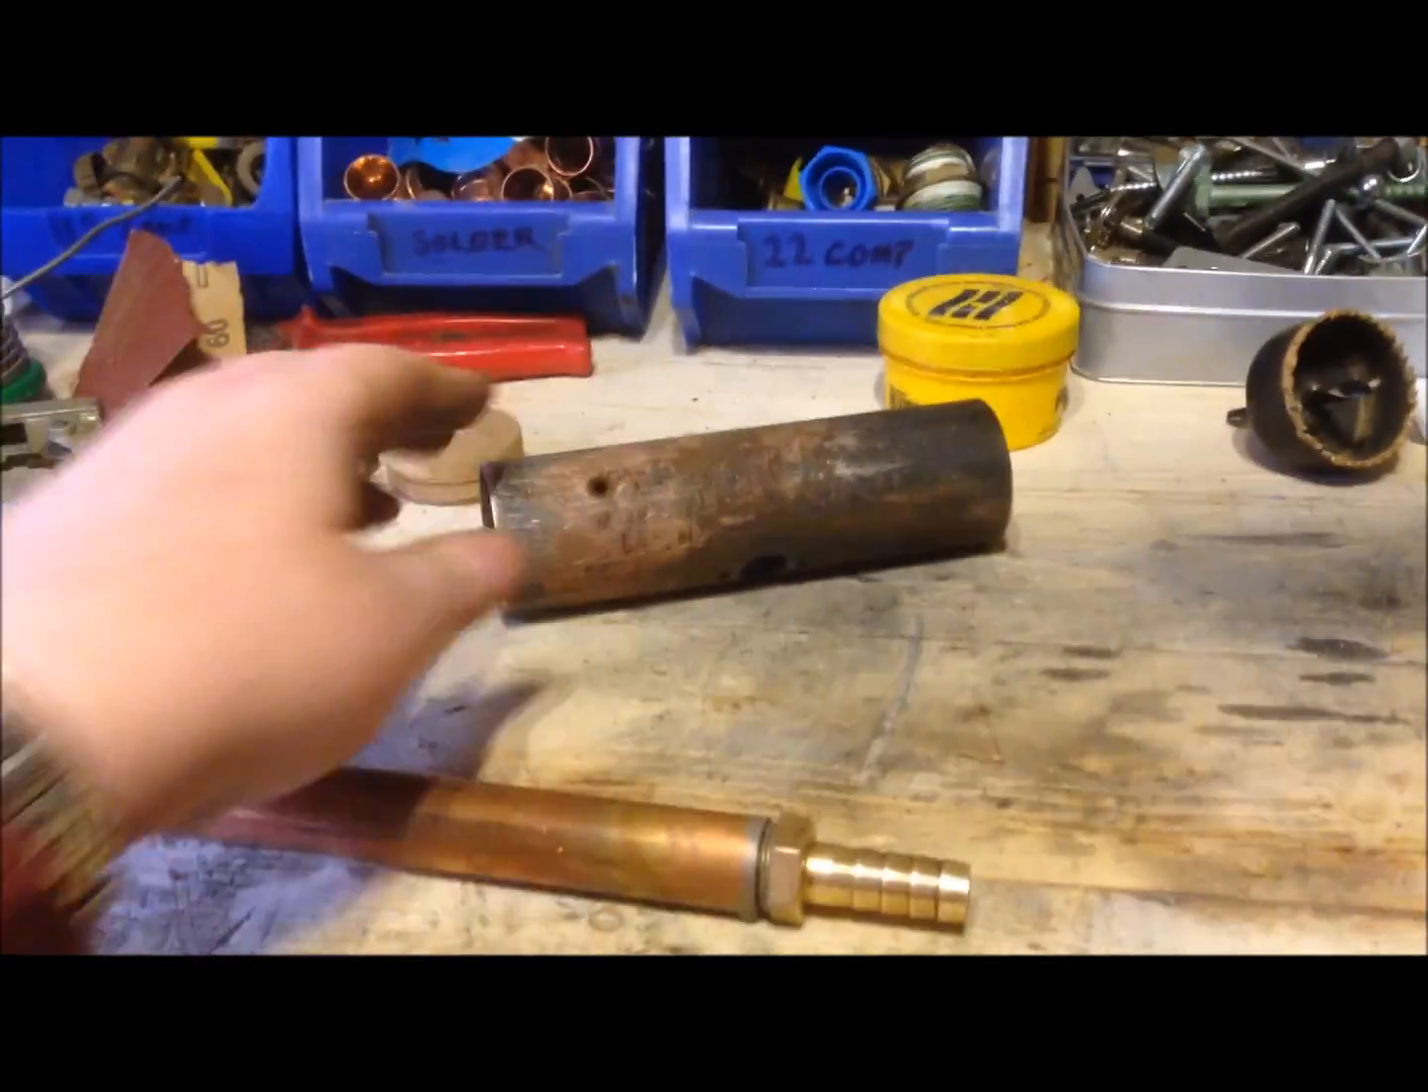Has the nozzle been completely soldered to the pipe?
Yes.